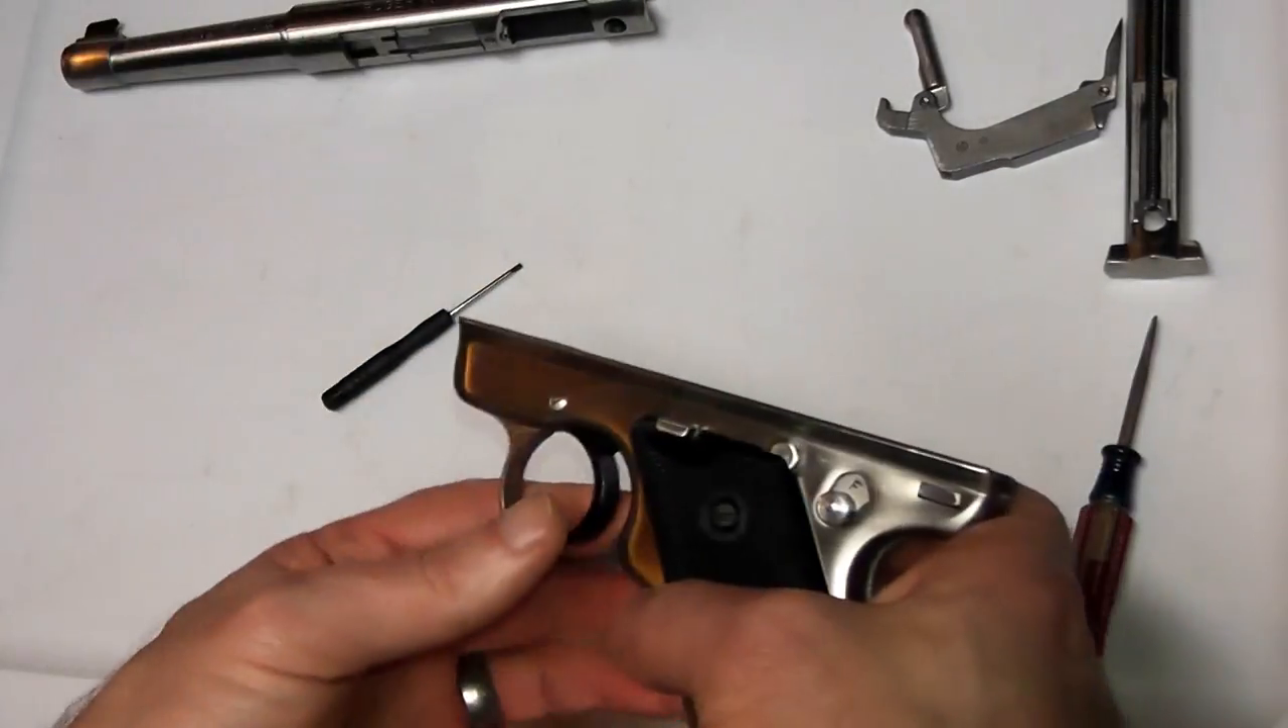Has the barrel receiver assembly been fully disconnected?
Yes.